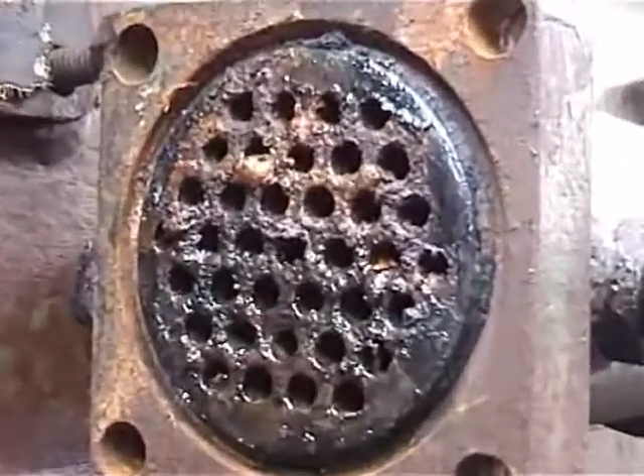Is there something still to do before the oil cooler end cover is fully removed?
No.